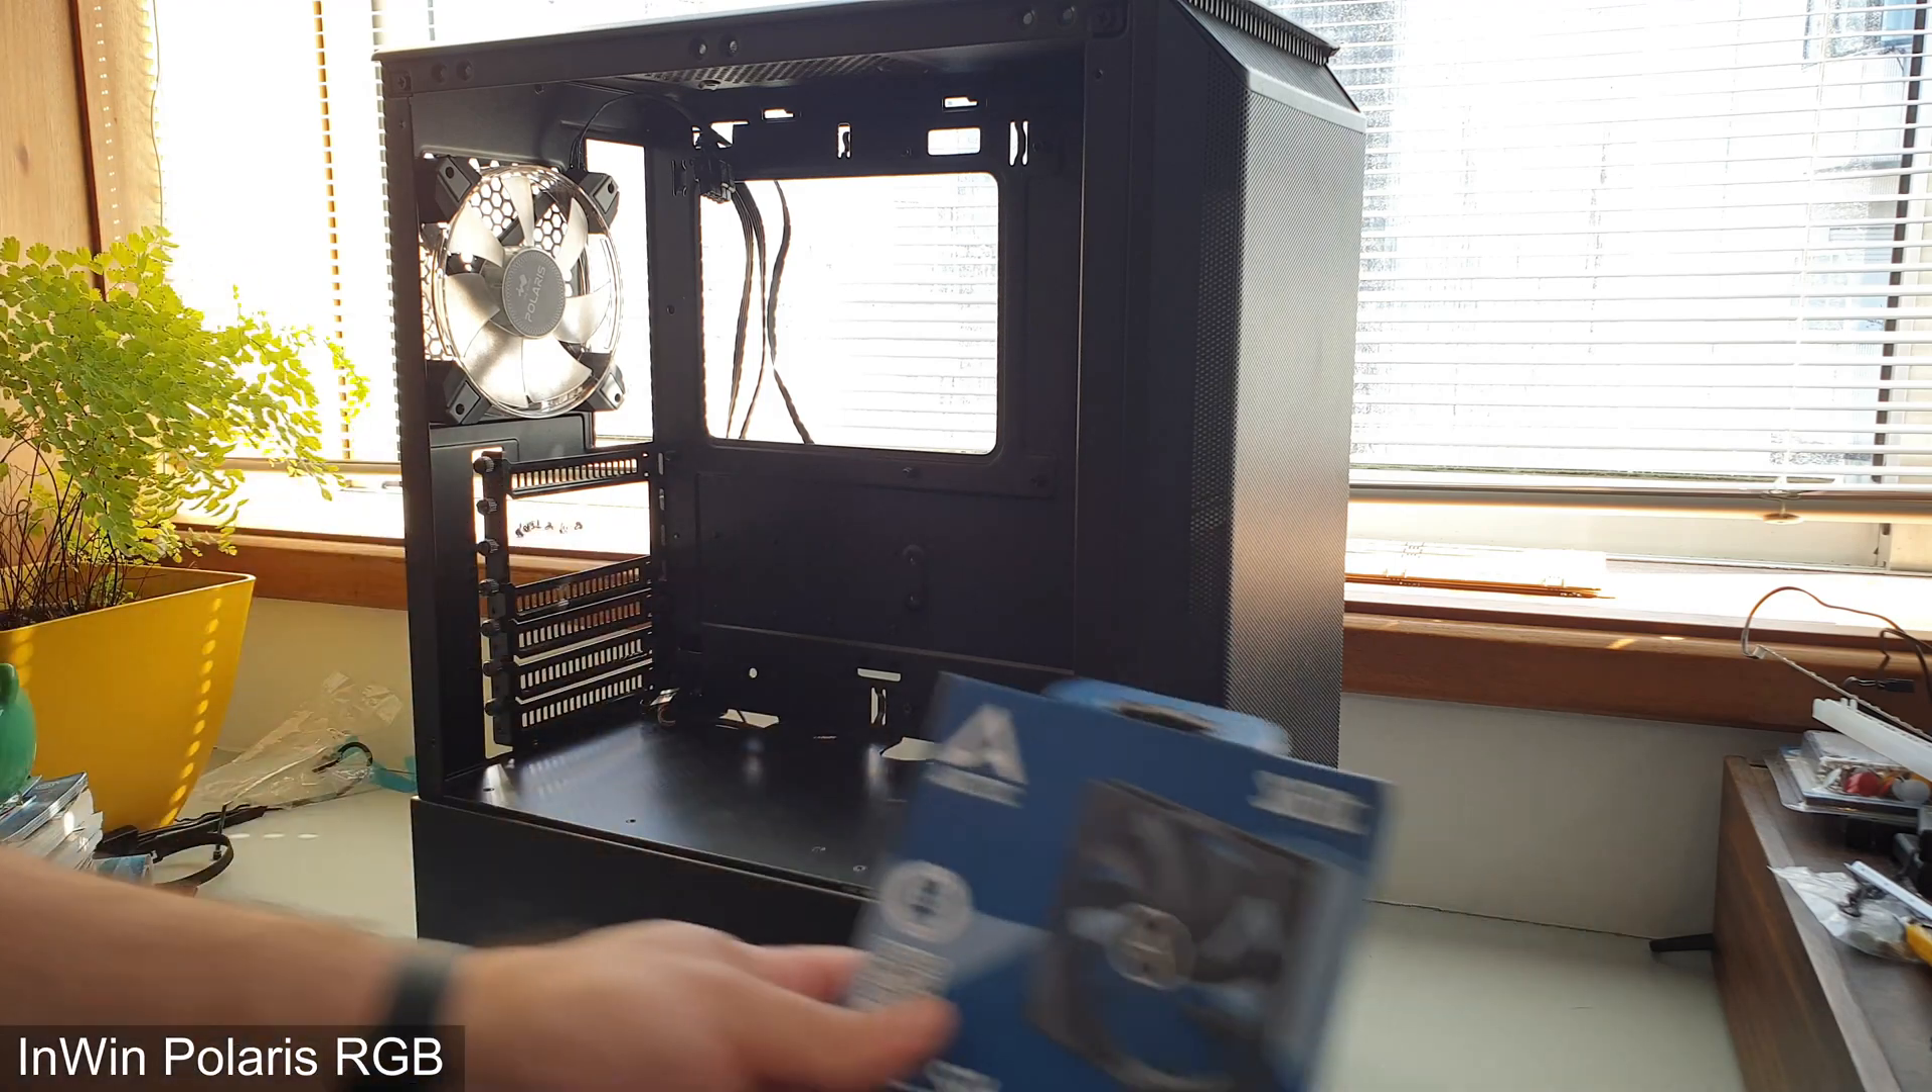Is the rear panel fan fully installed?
Yes.